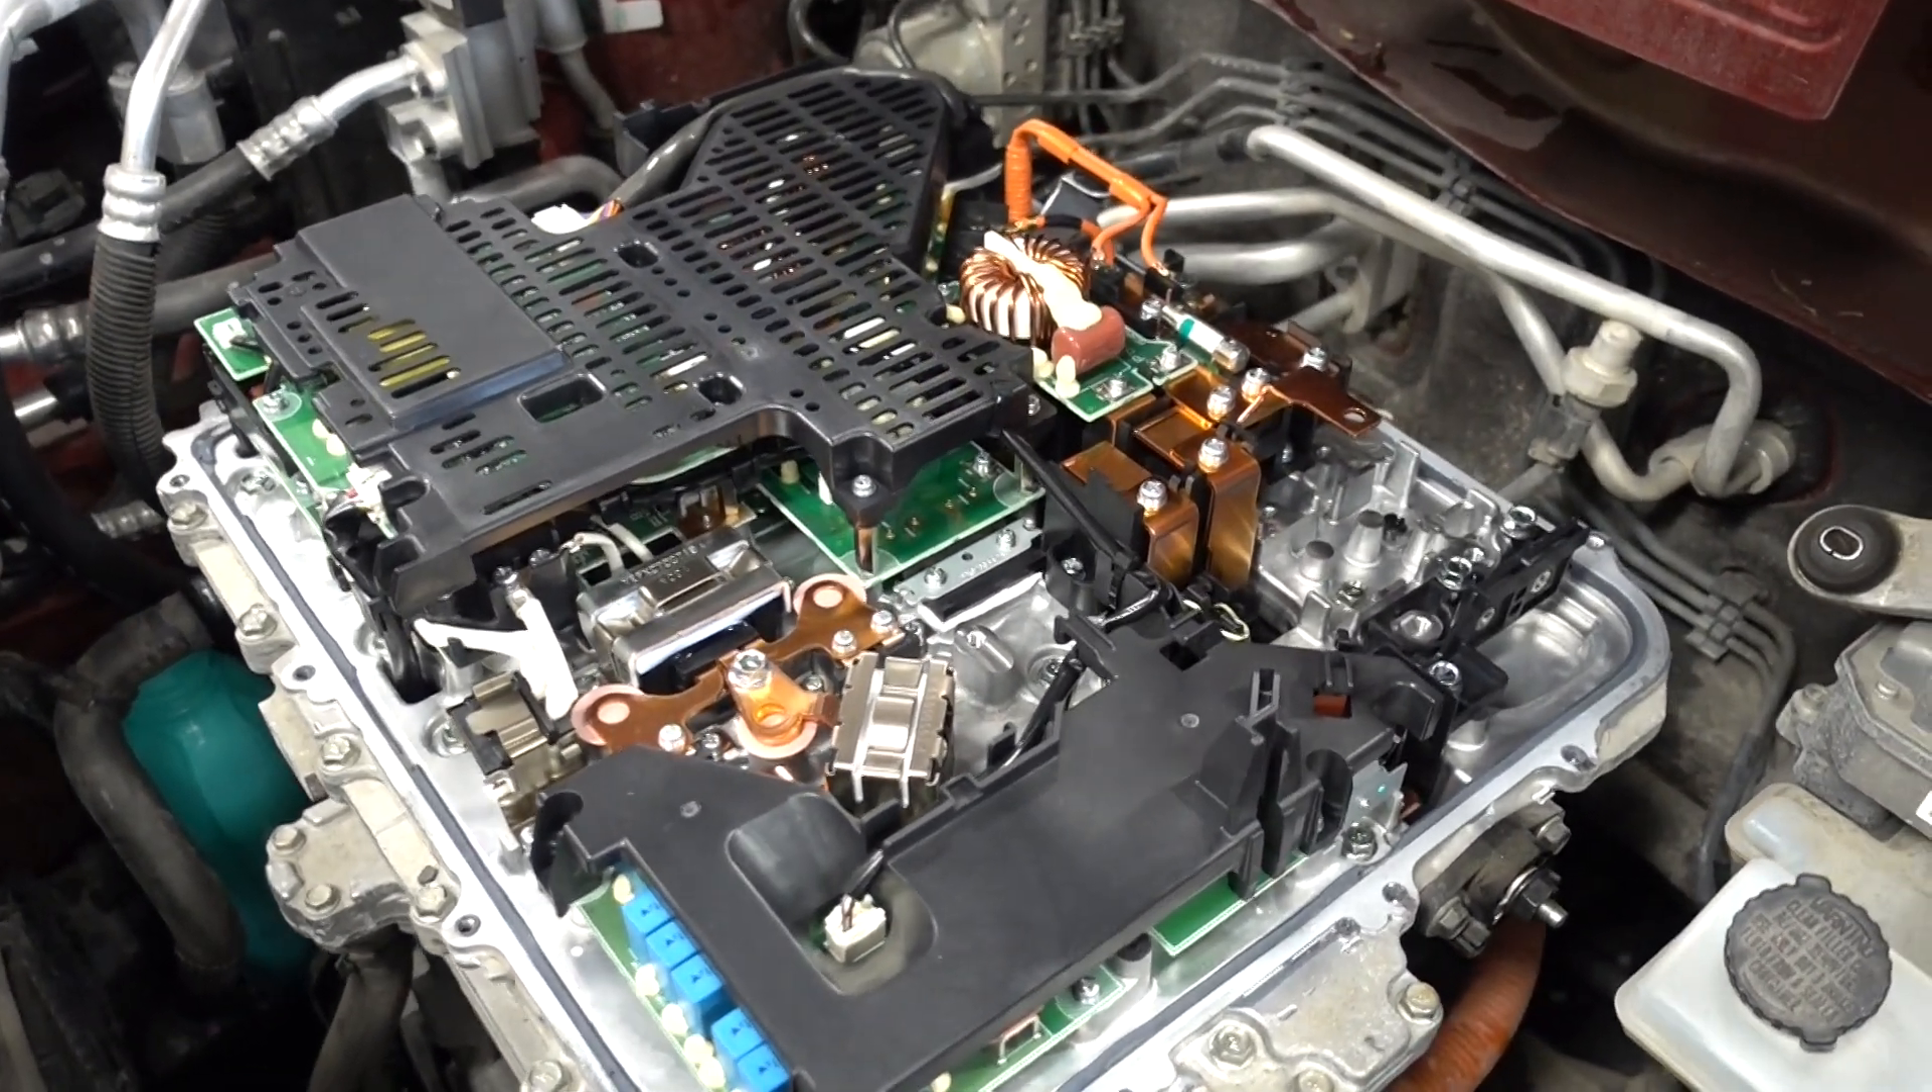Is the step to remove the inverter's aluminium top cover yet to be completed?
No.